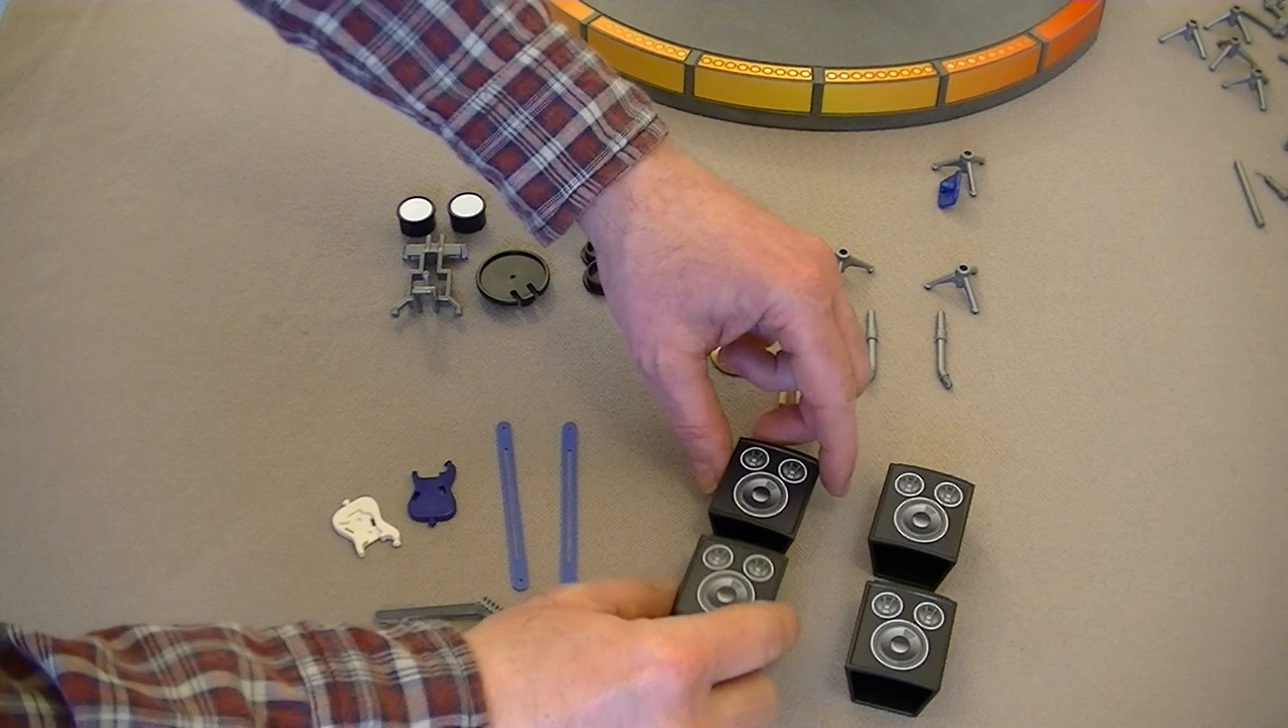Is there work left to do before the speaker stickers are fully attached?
No.